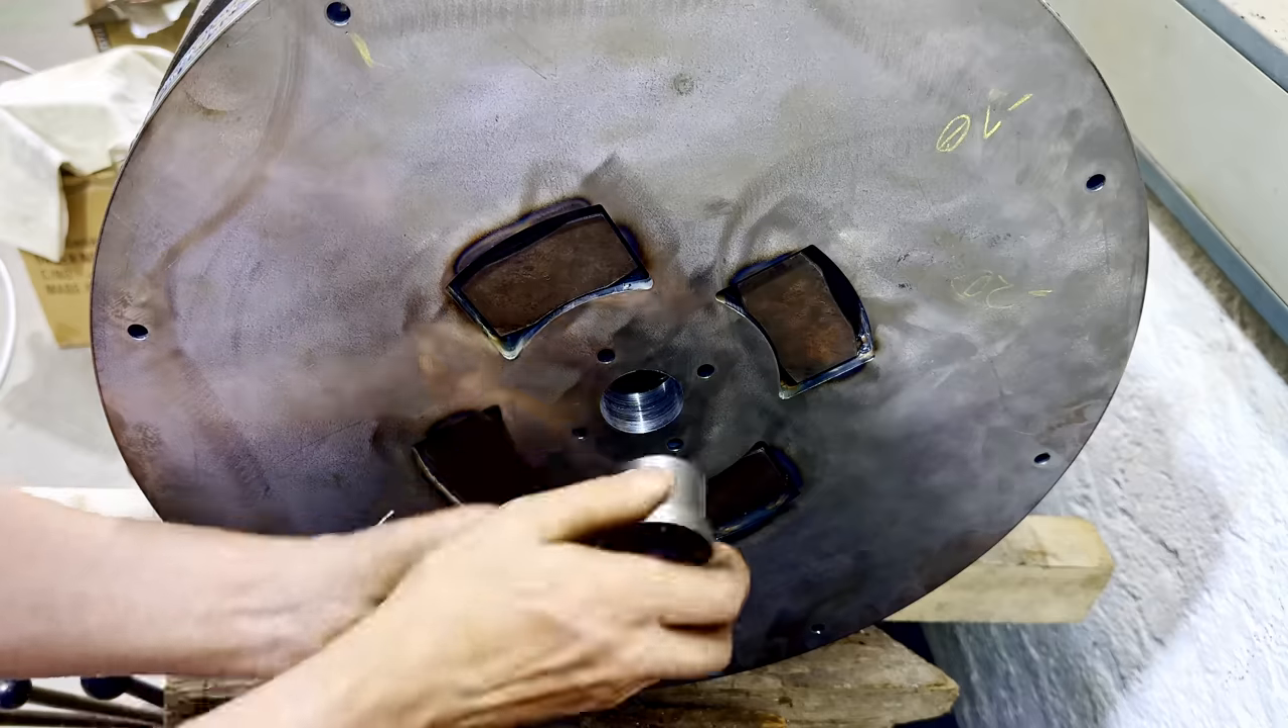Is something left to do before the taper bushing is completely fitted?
Yes.